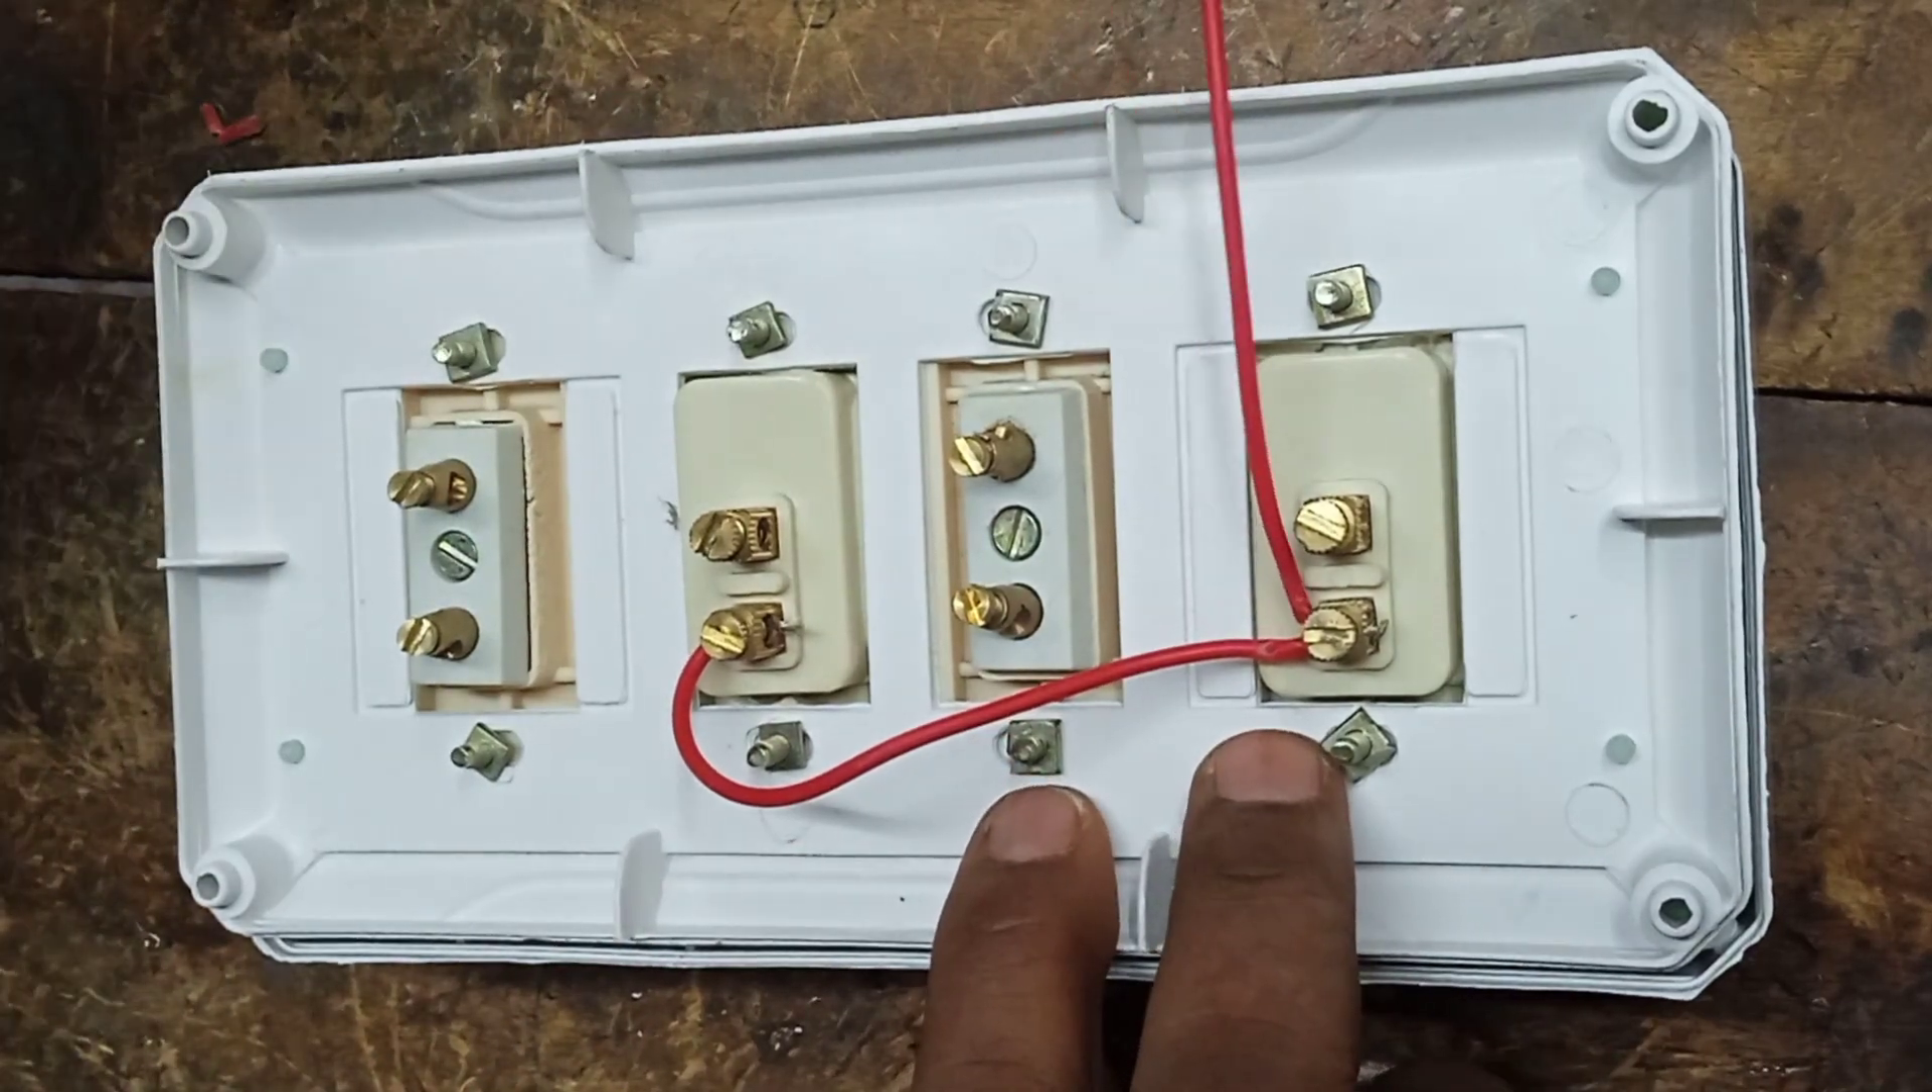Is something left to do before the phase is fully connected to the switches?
No.